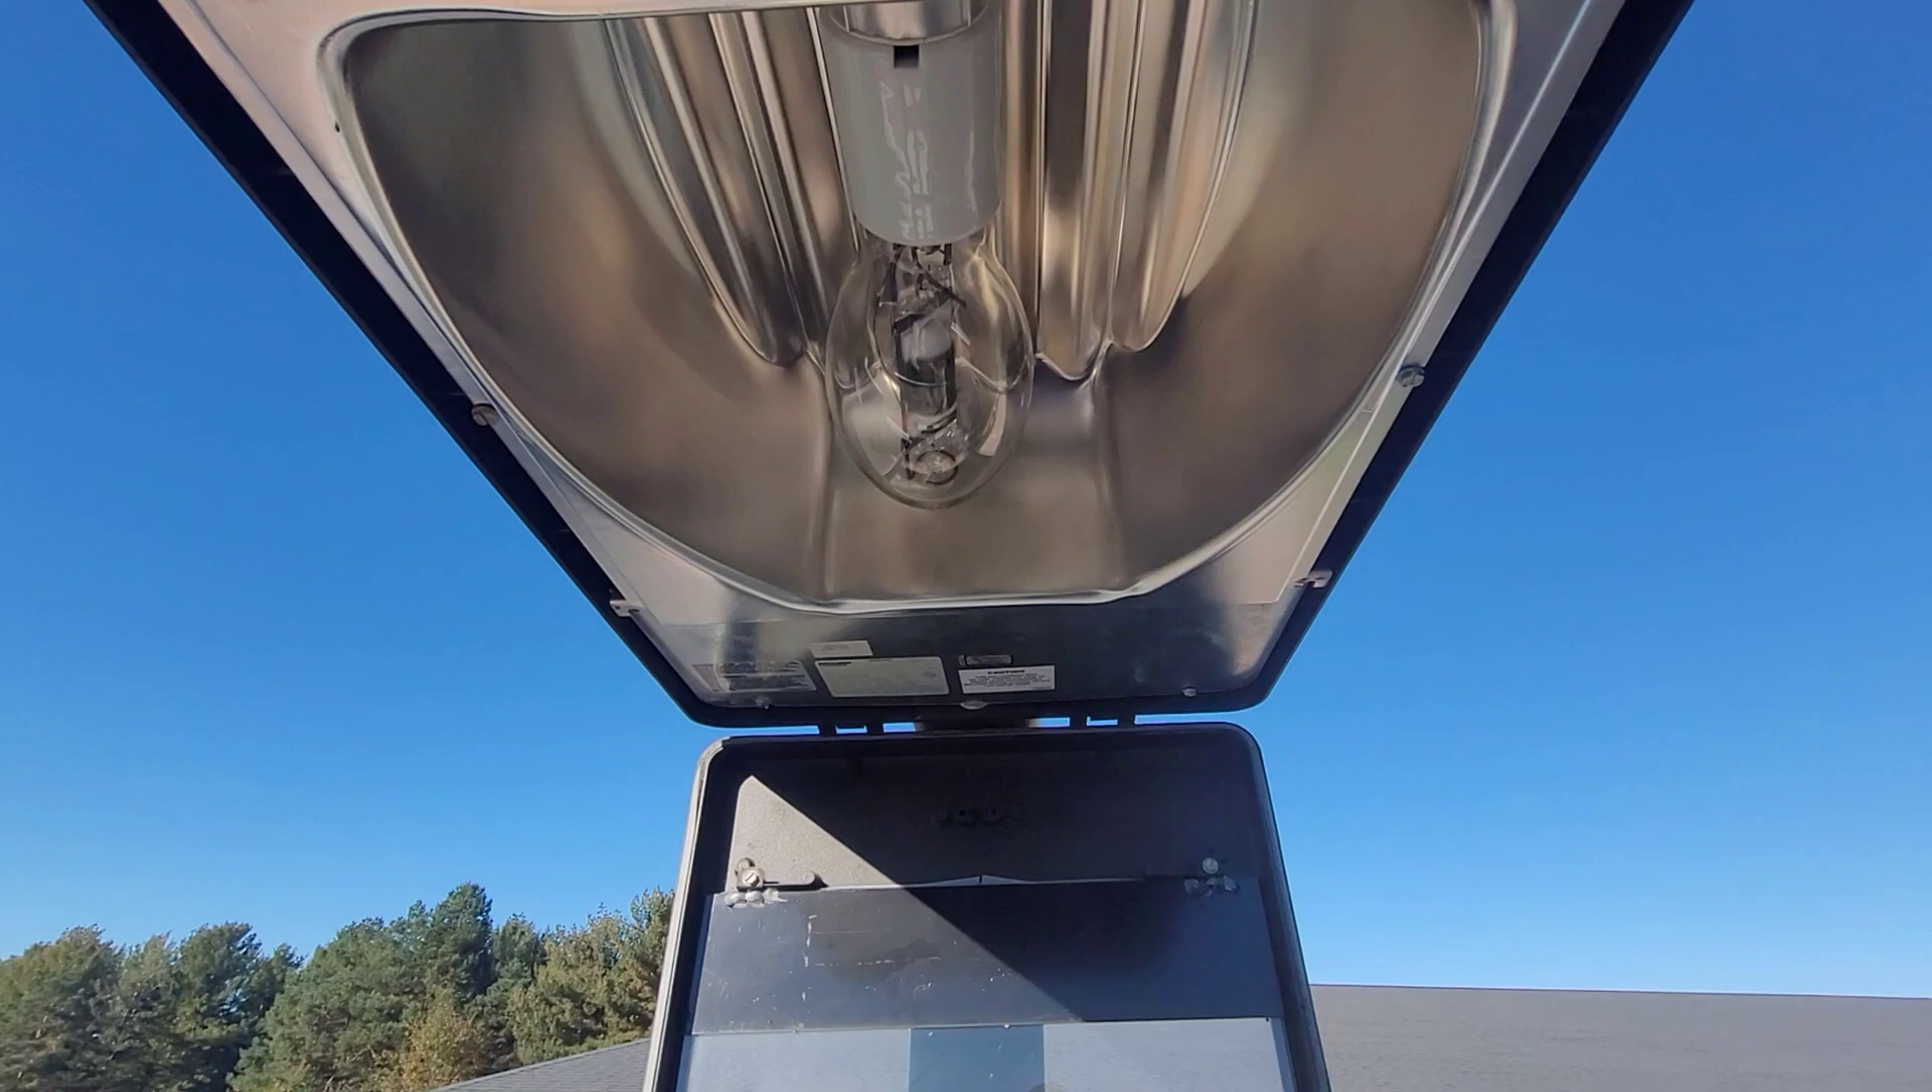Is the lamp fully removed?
No.